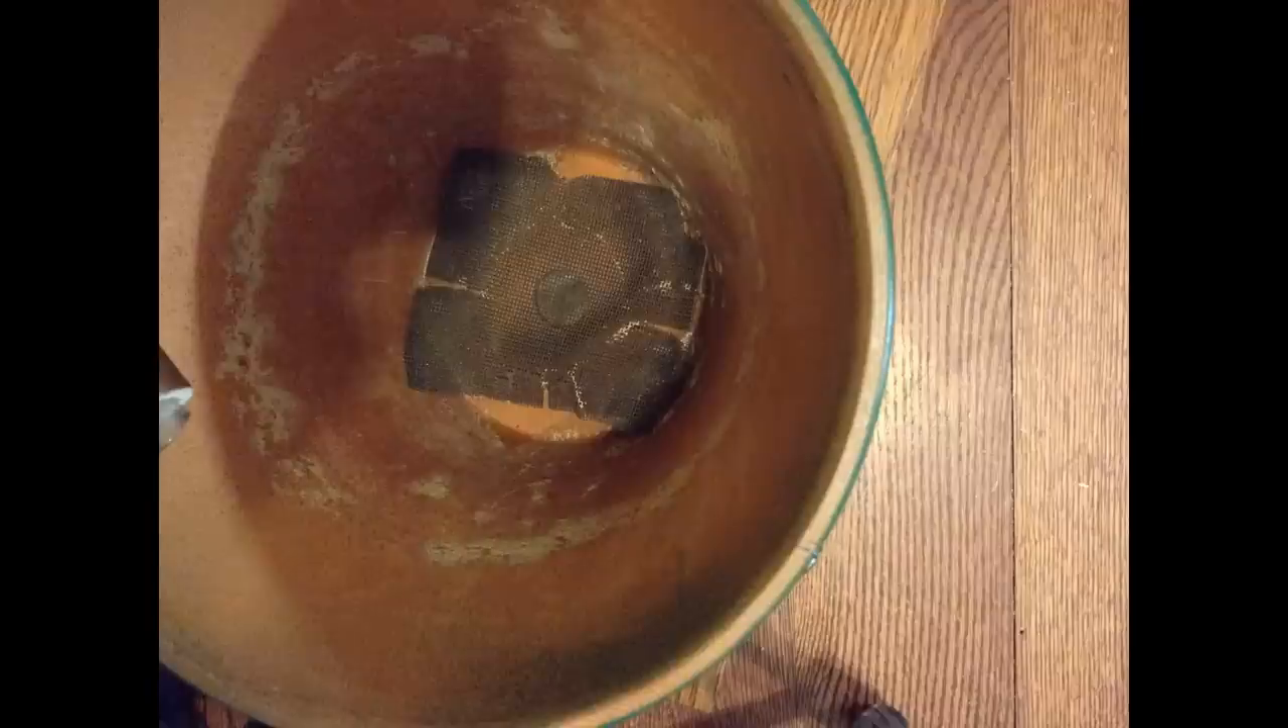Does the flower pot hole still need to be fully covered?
No.